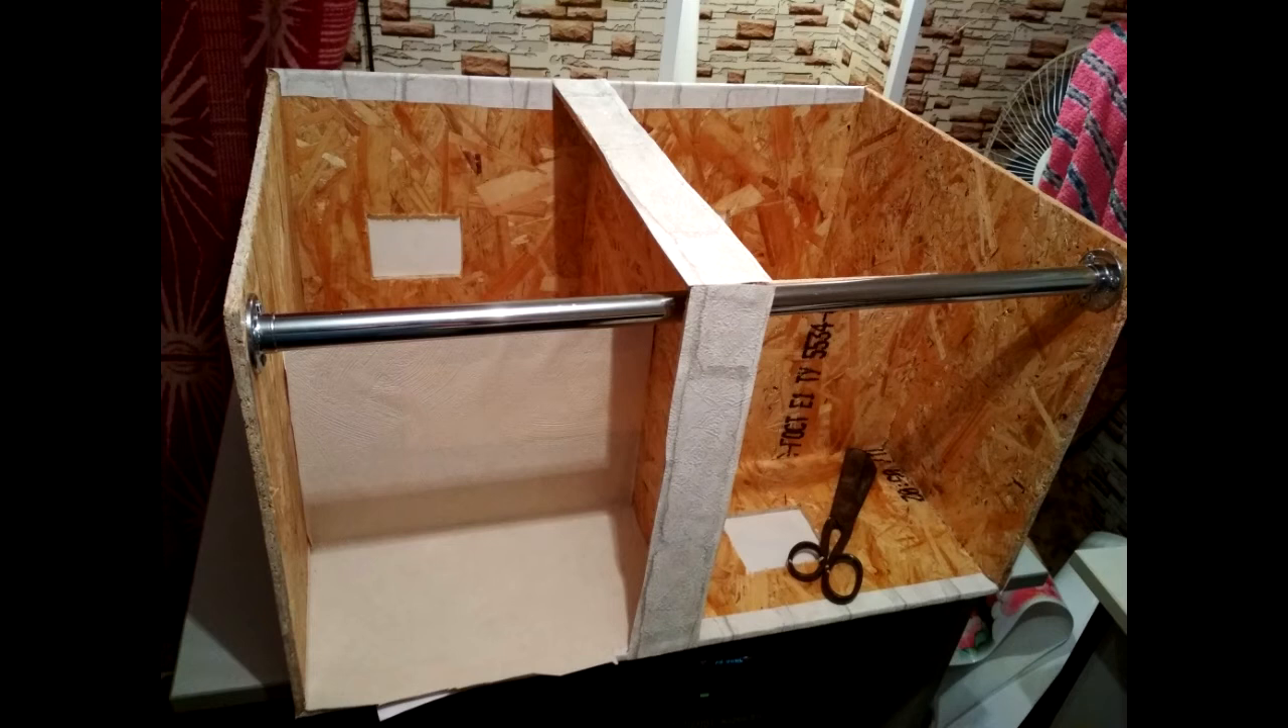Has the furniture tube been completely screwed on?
Yes.